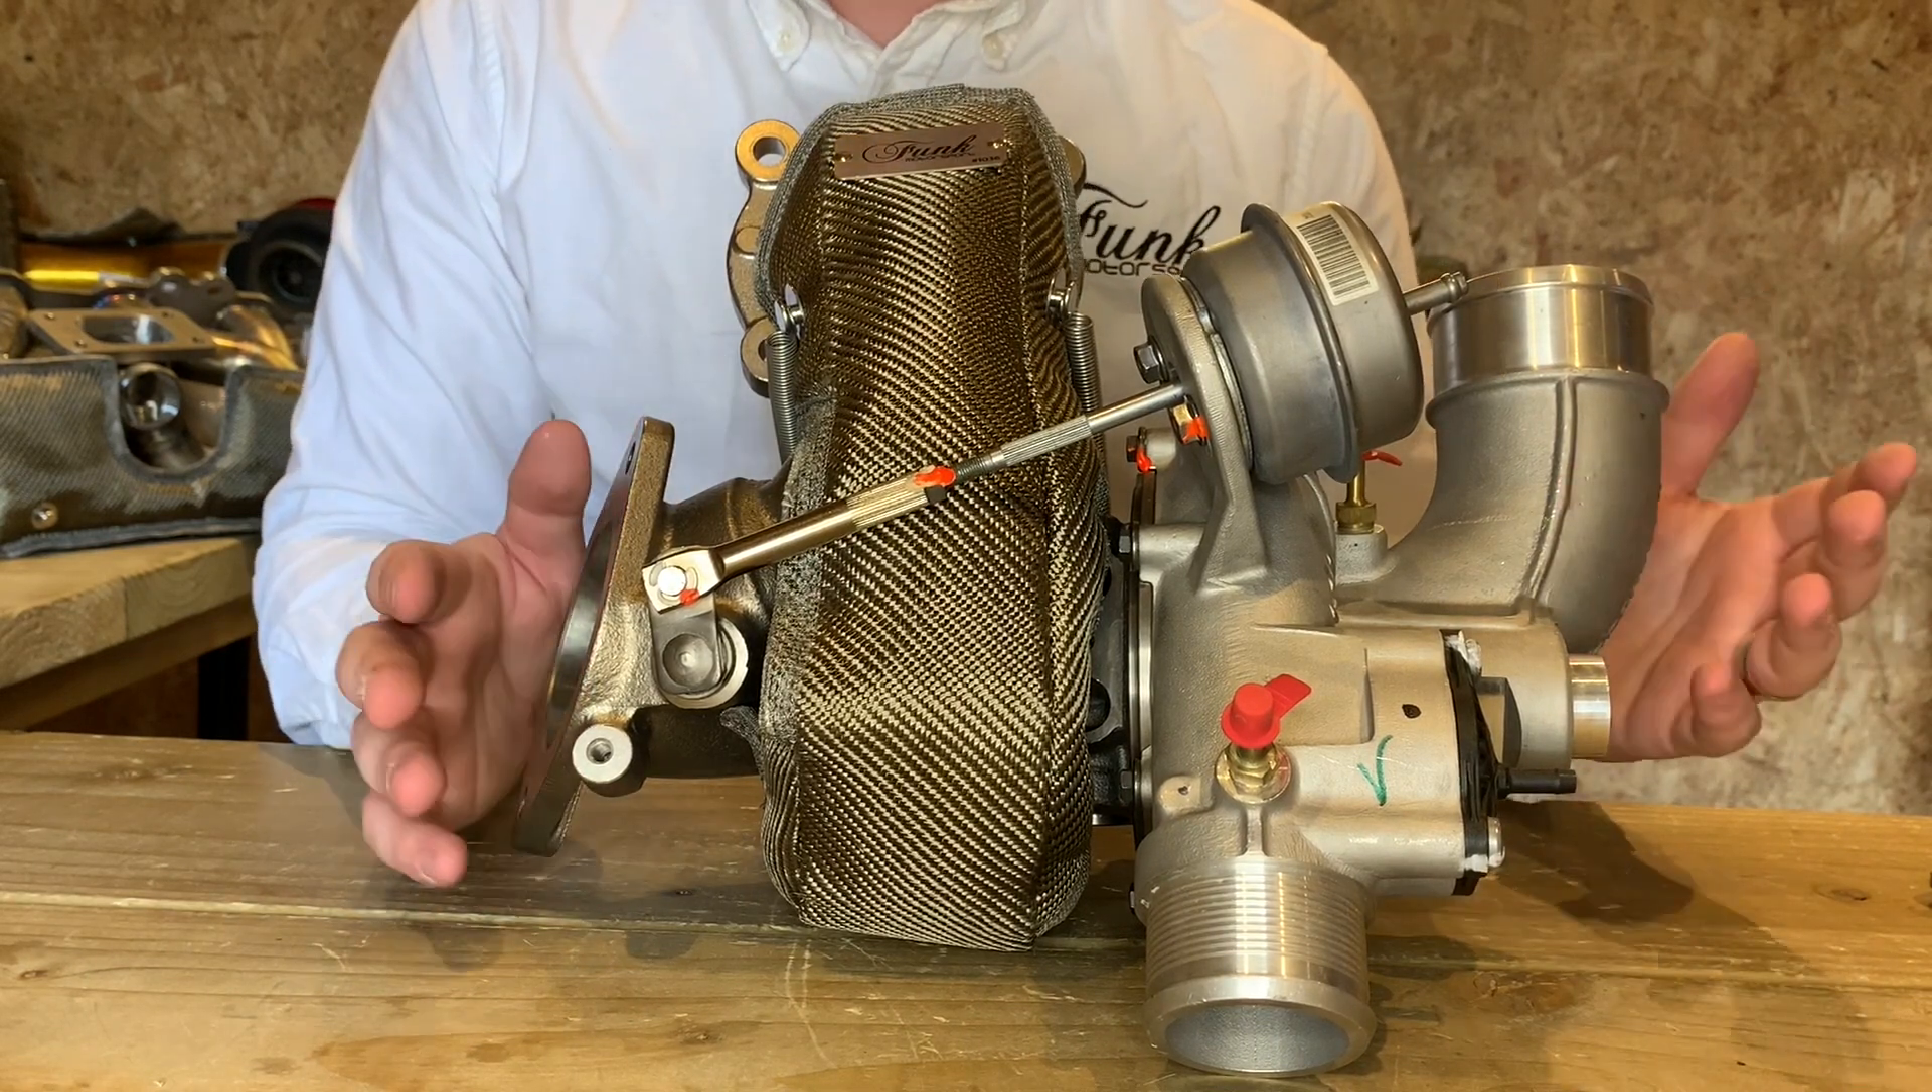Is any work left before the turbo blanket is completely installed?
No.